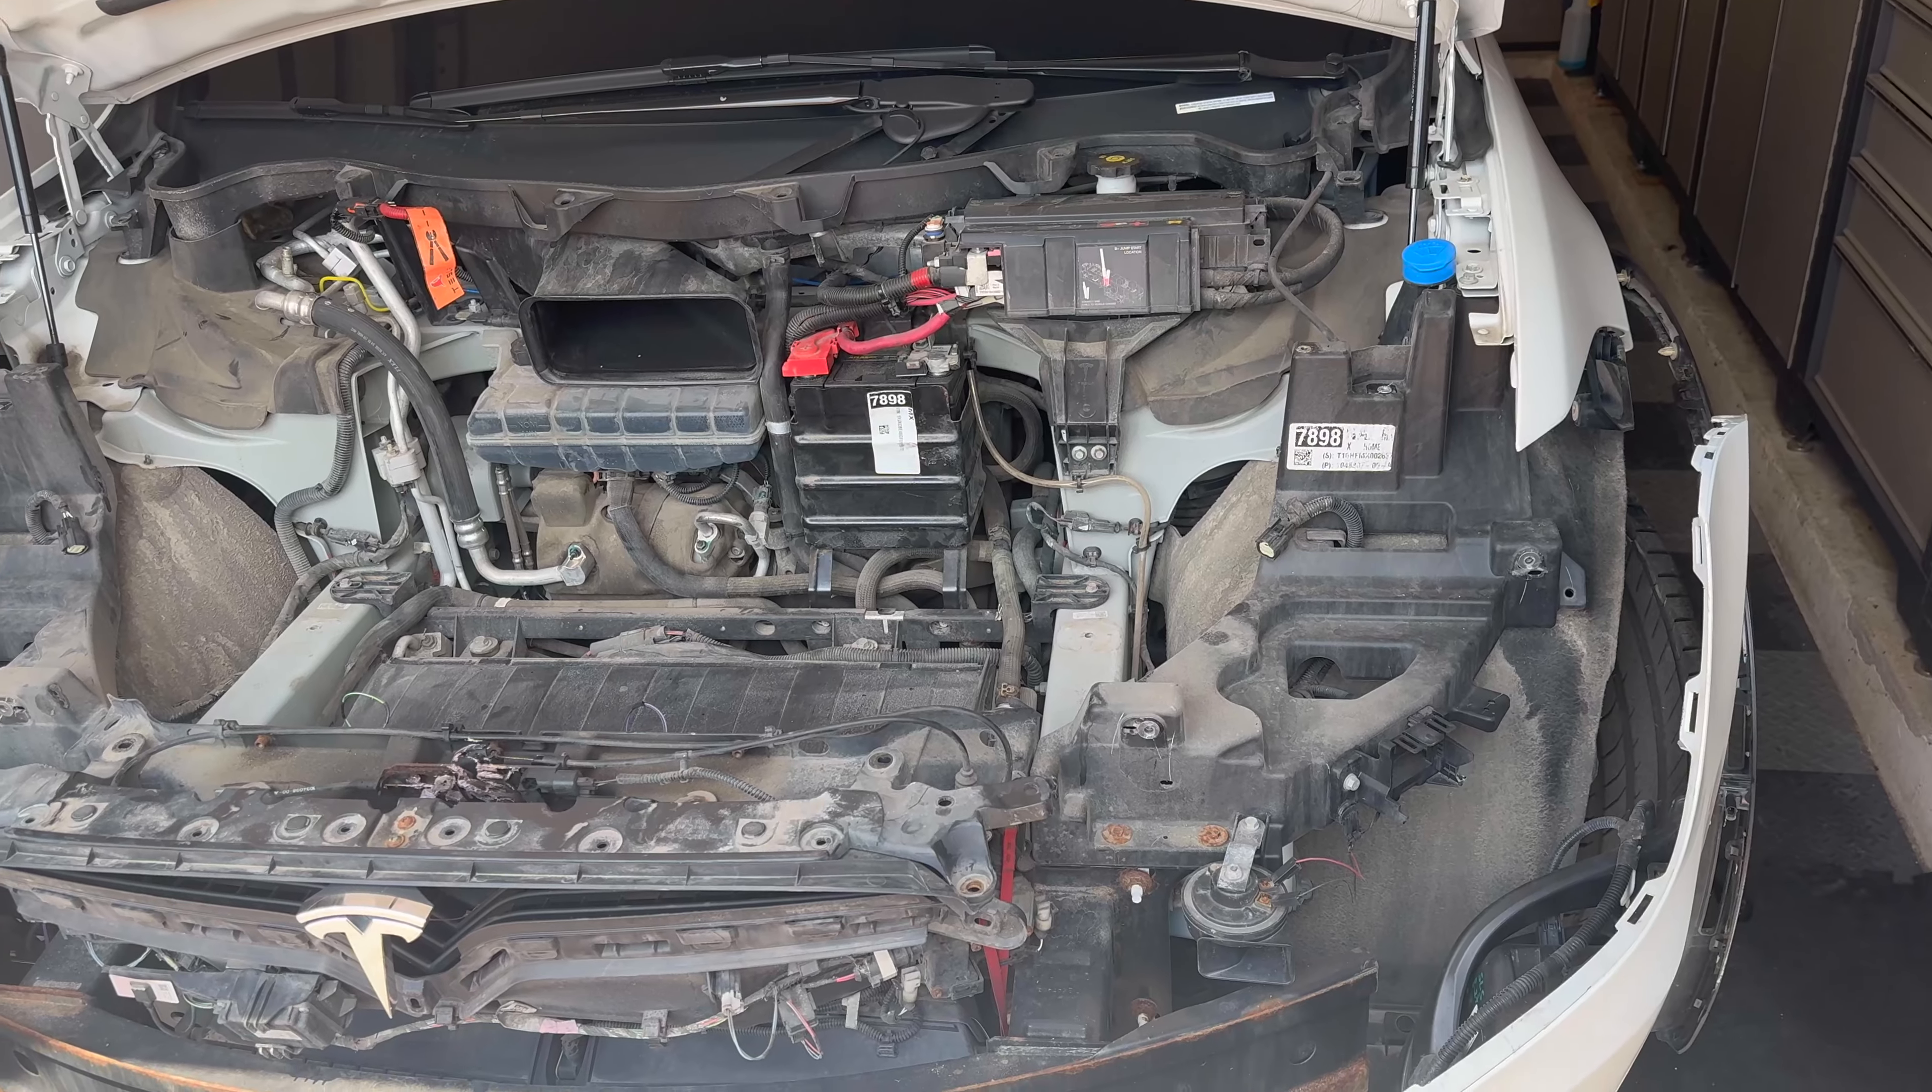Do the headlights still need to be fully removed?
No.